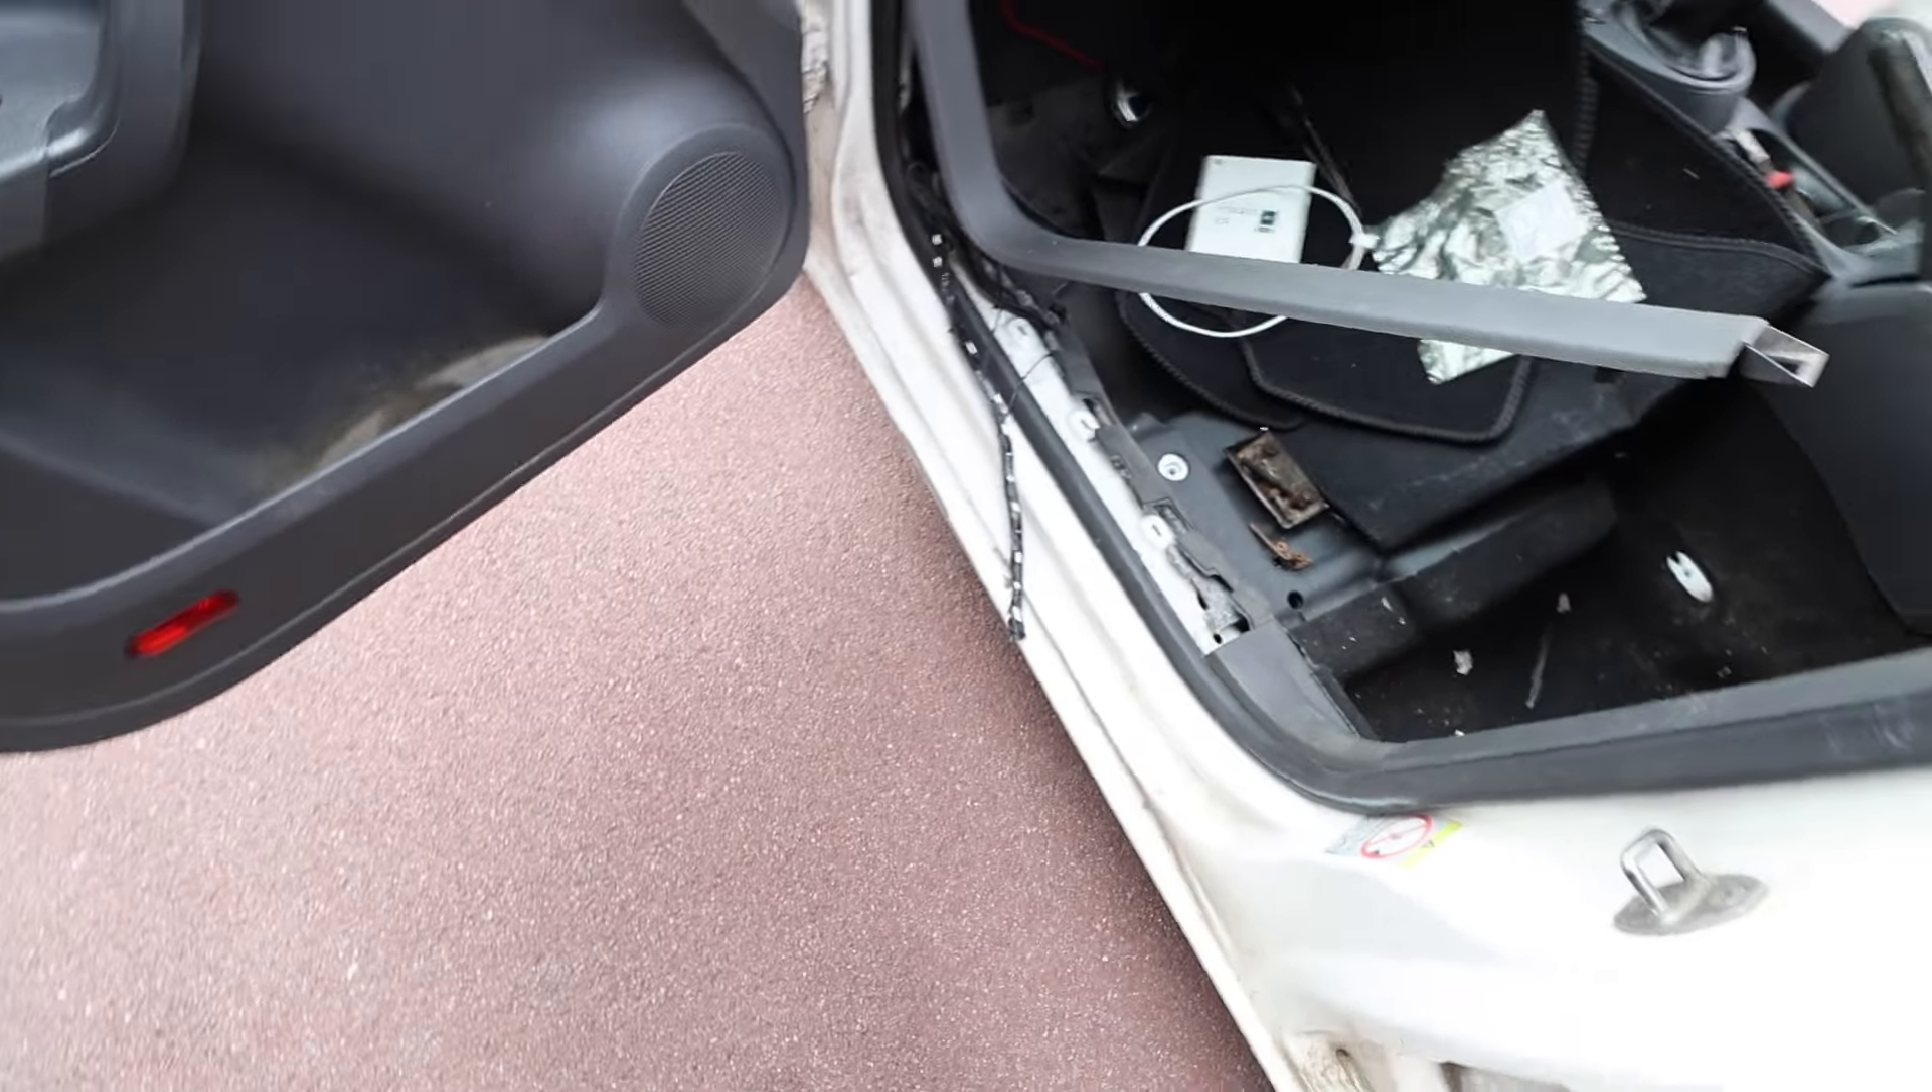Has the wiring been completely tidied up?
No.